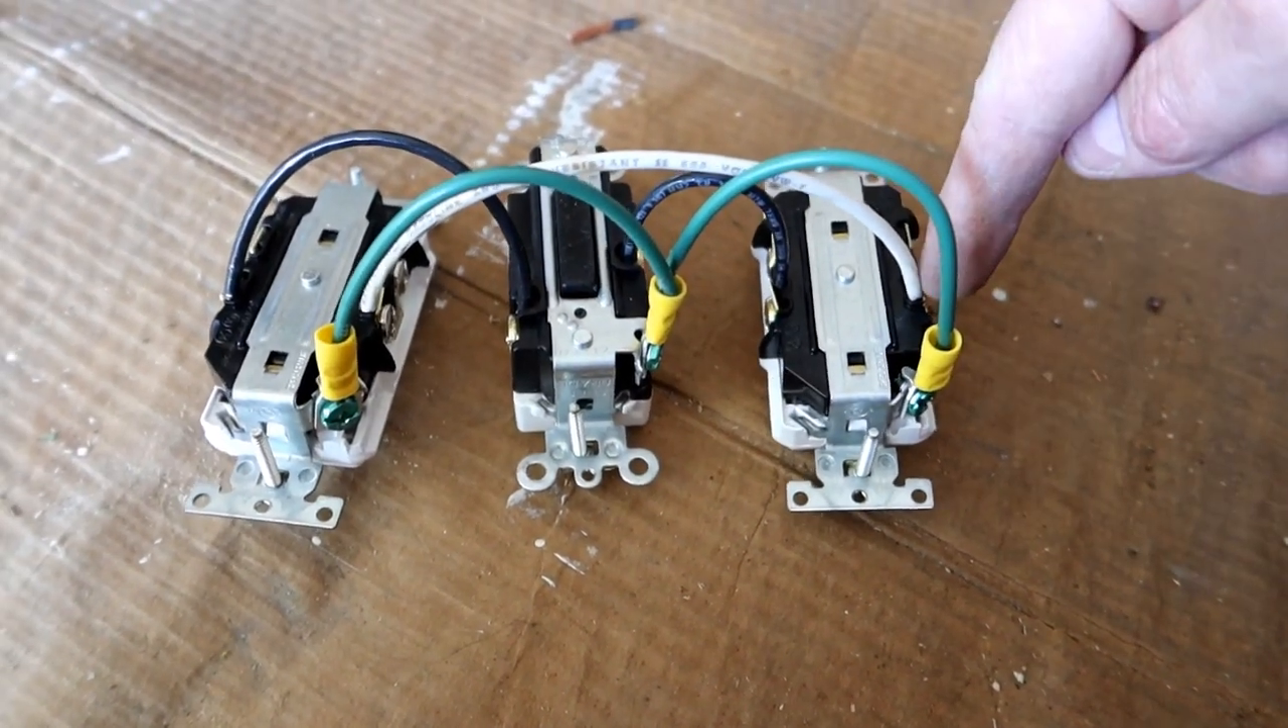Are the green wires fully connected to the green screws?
Yes.